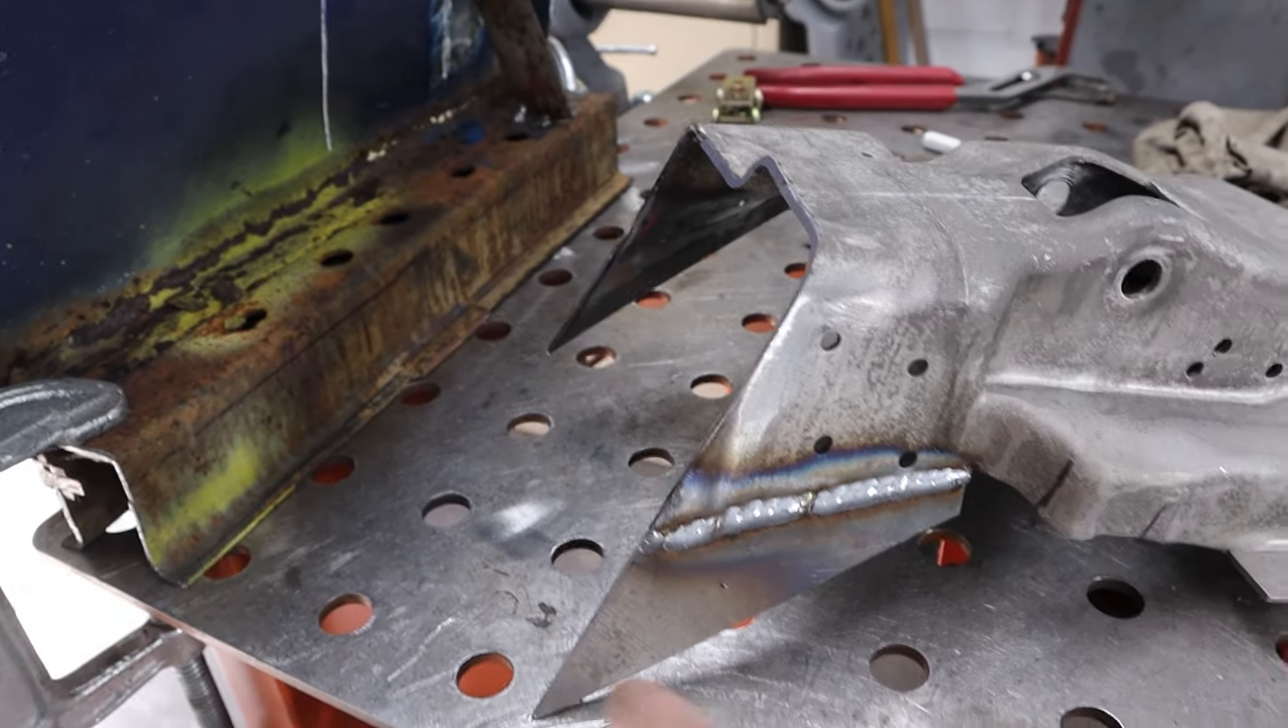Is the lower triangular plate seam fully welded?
Yes.